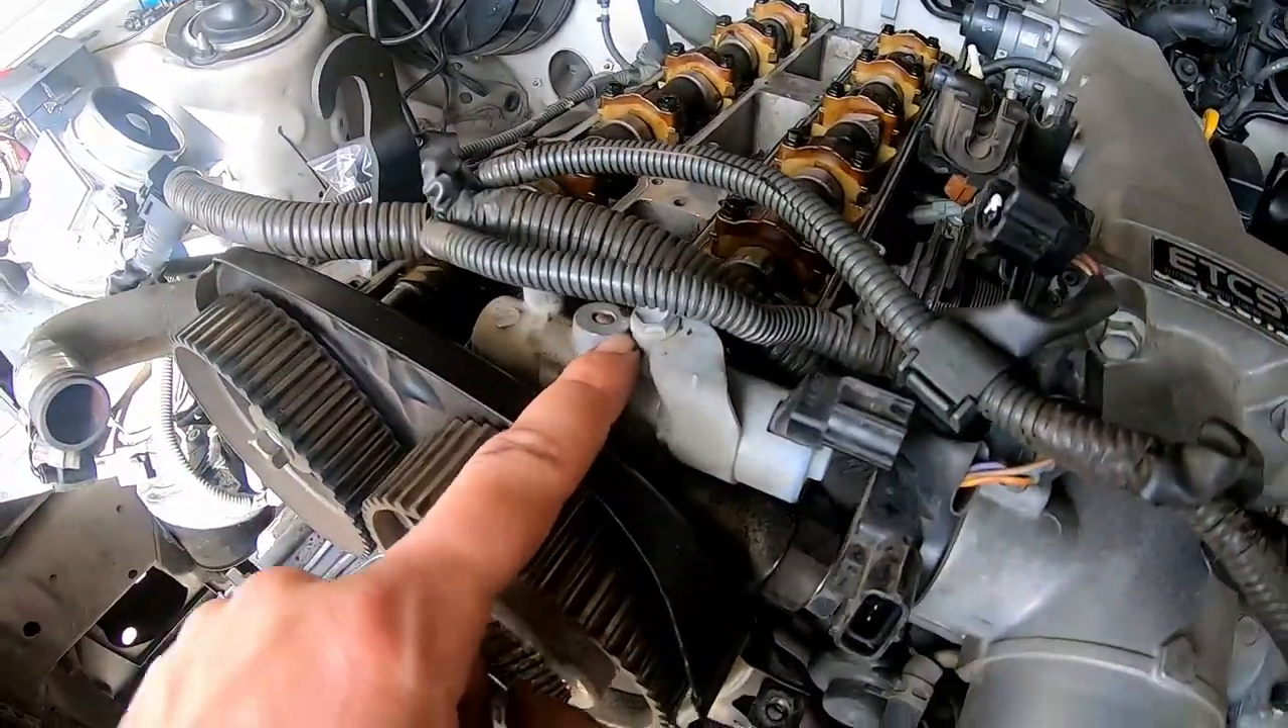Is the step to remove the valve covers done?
Yes.